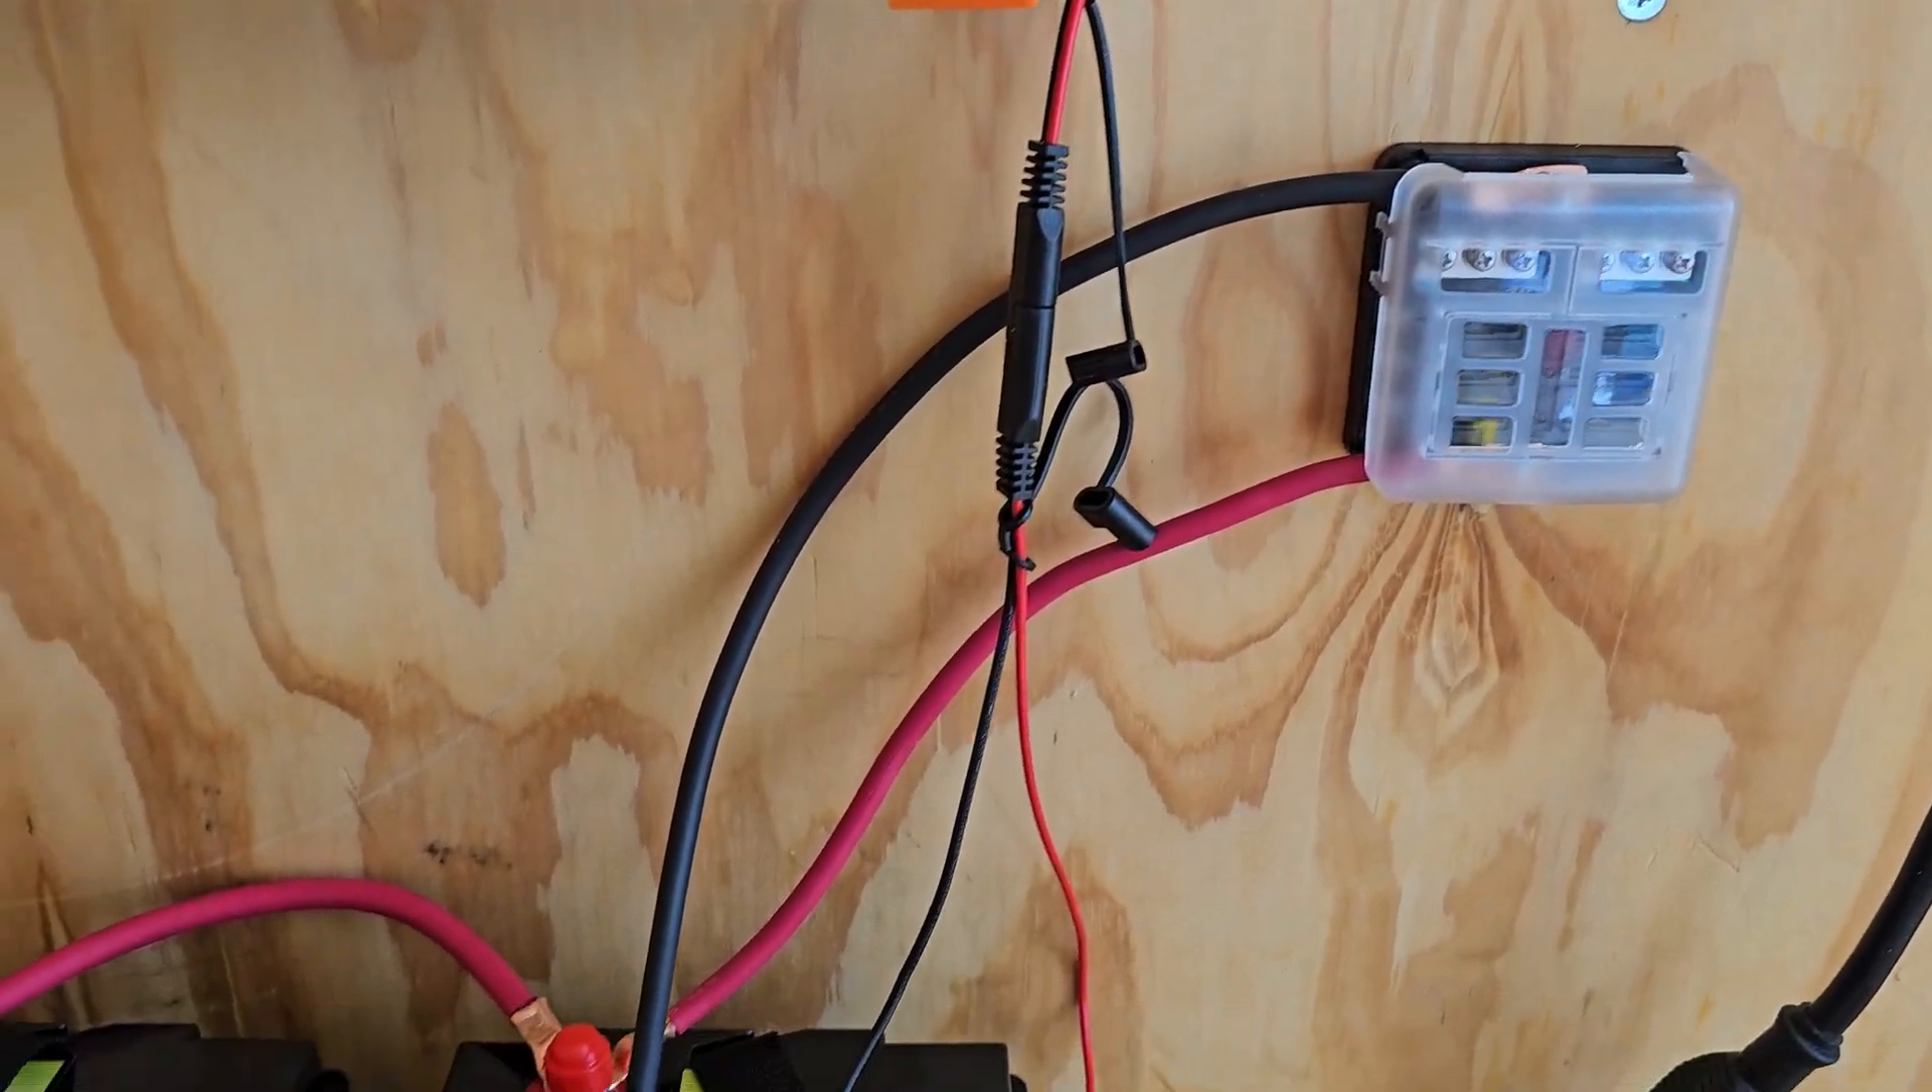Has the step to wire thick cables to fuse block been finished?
Yes.